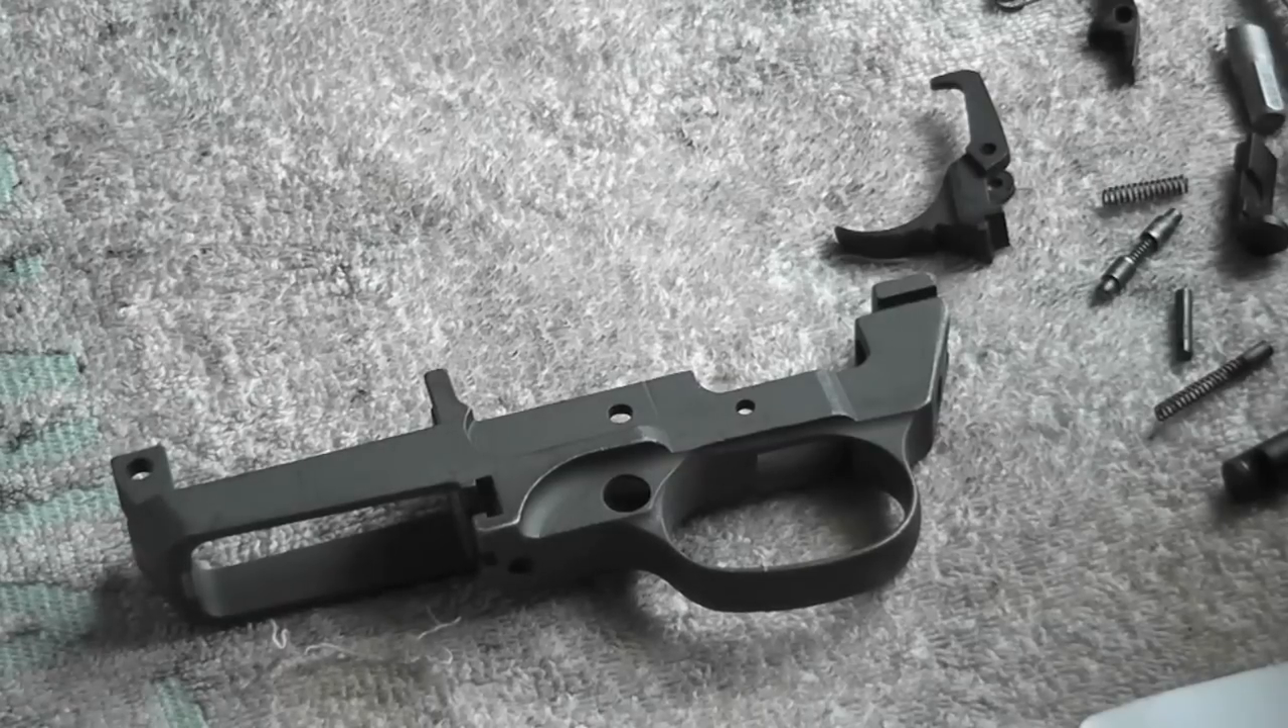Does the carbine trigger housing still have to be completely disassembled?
No.